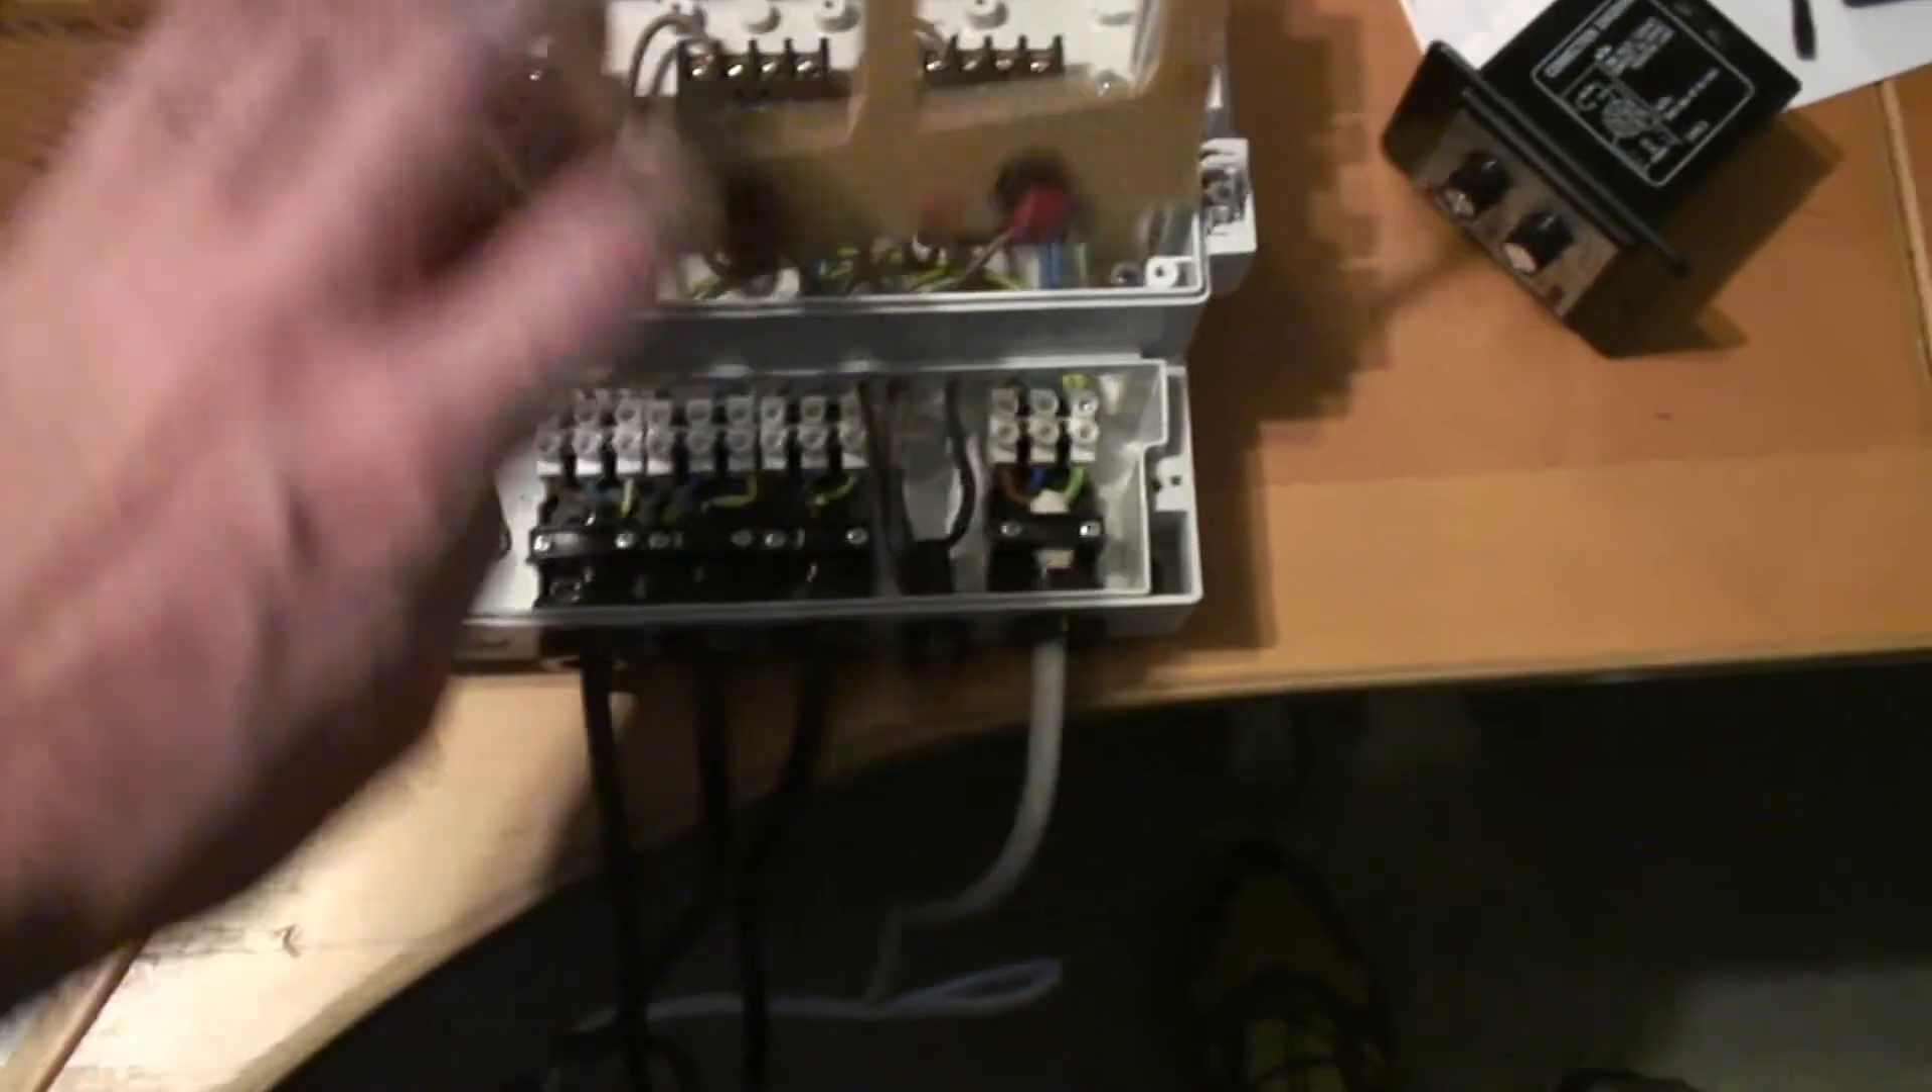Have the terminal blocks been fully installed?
Yes.